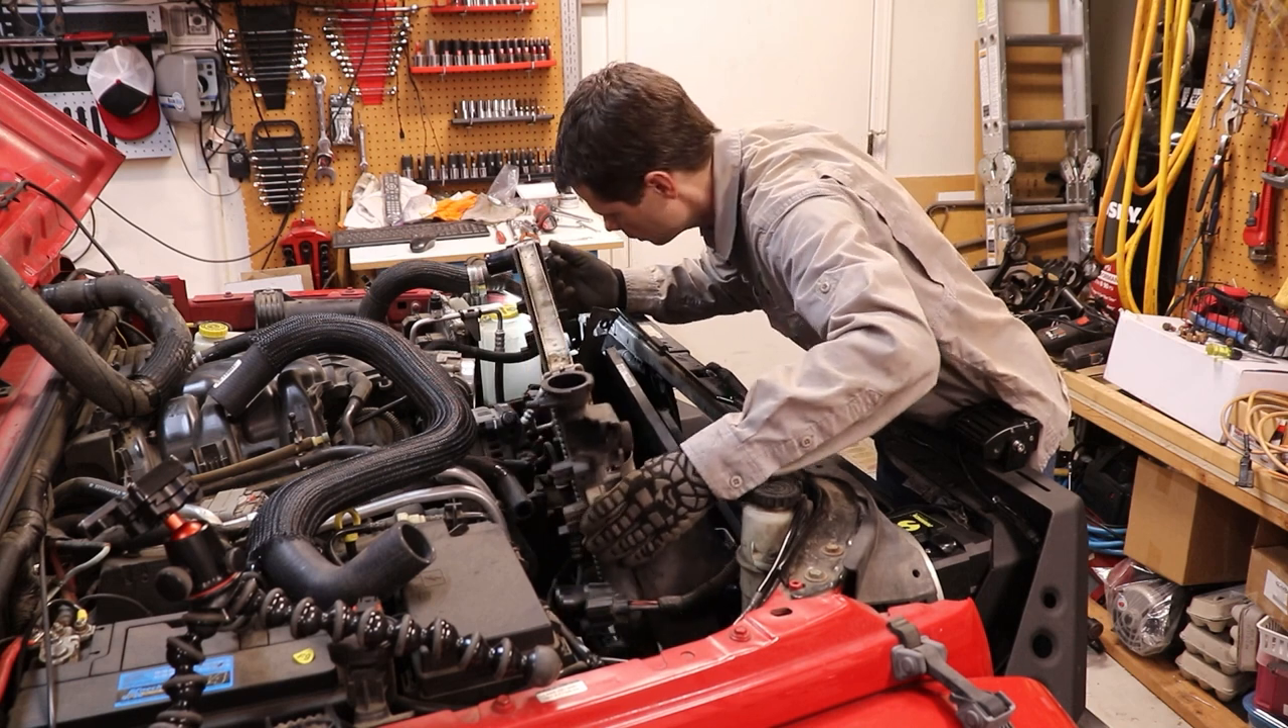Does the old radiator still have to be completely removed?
Yes.